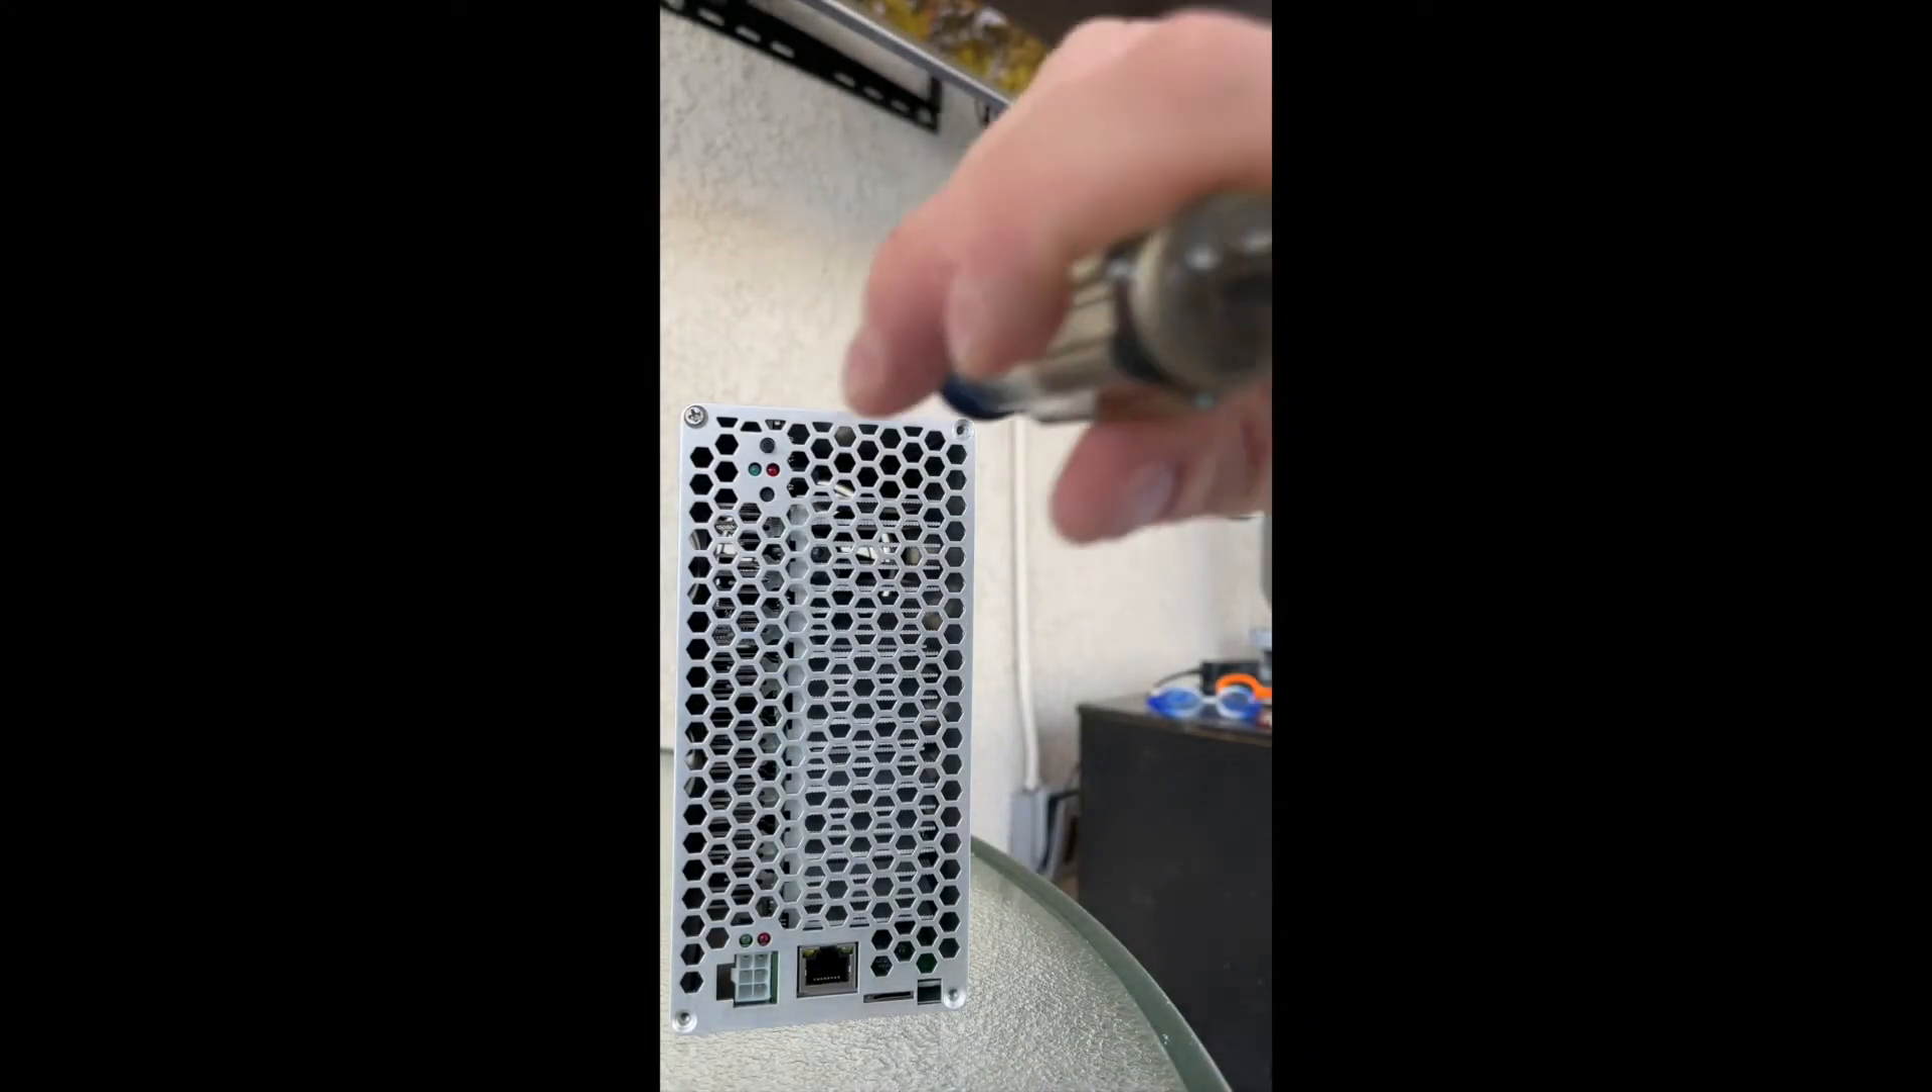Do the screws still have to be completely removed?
Yes.